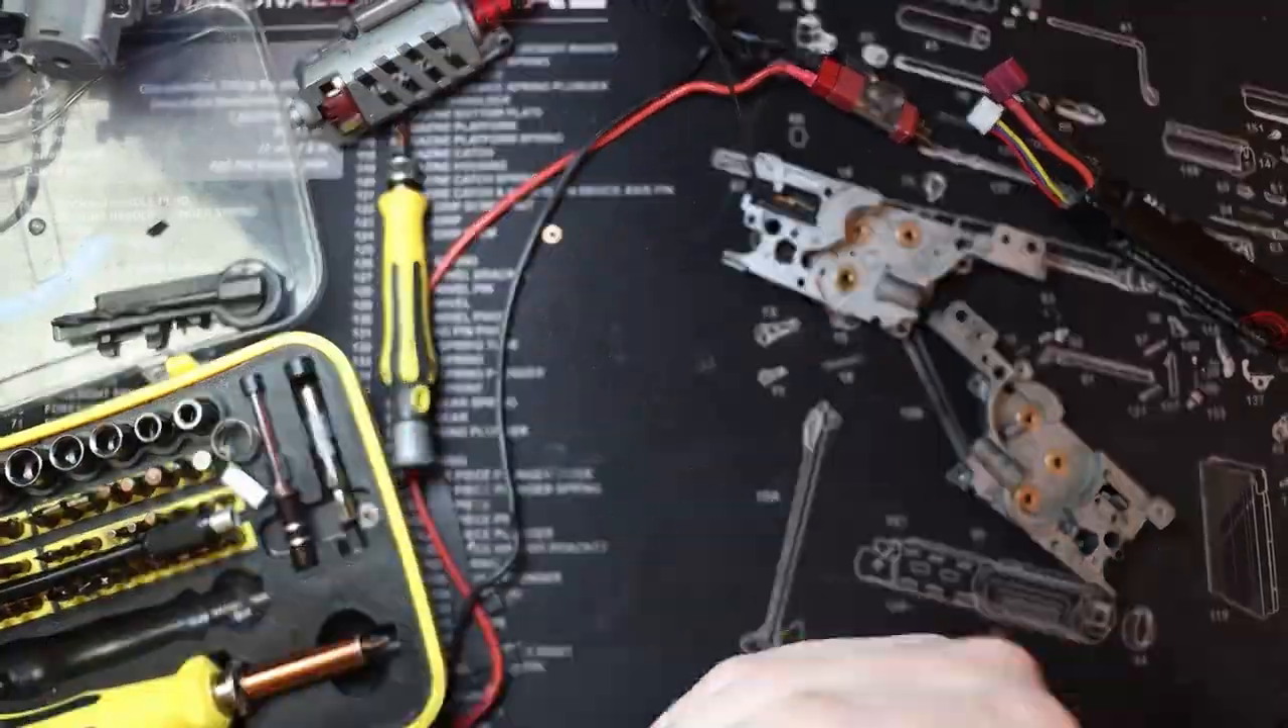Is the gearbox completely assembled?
No.